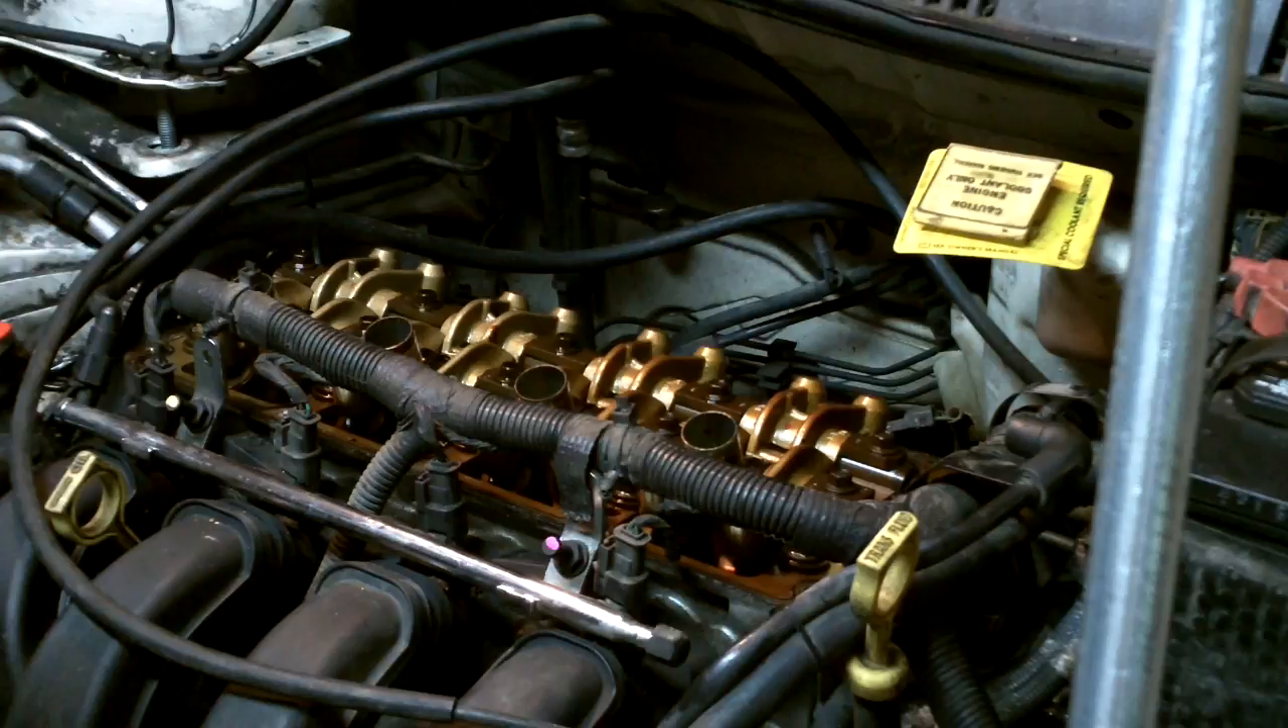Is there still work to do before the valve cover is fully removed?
No.